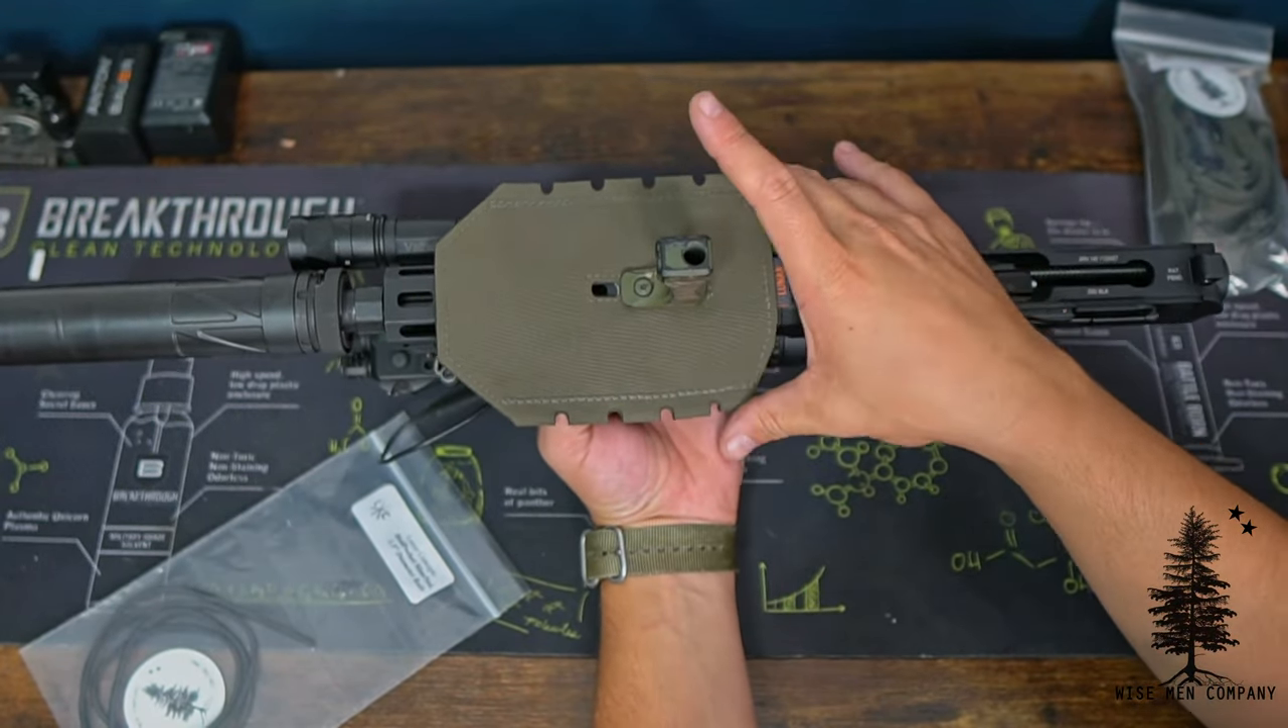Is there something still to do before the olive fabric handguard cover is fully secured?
Yes.